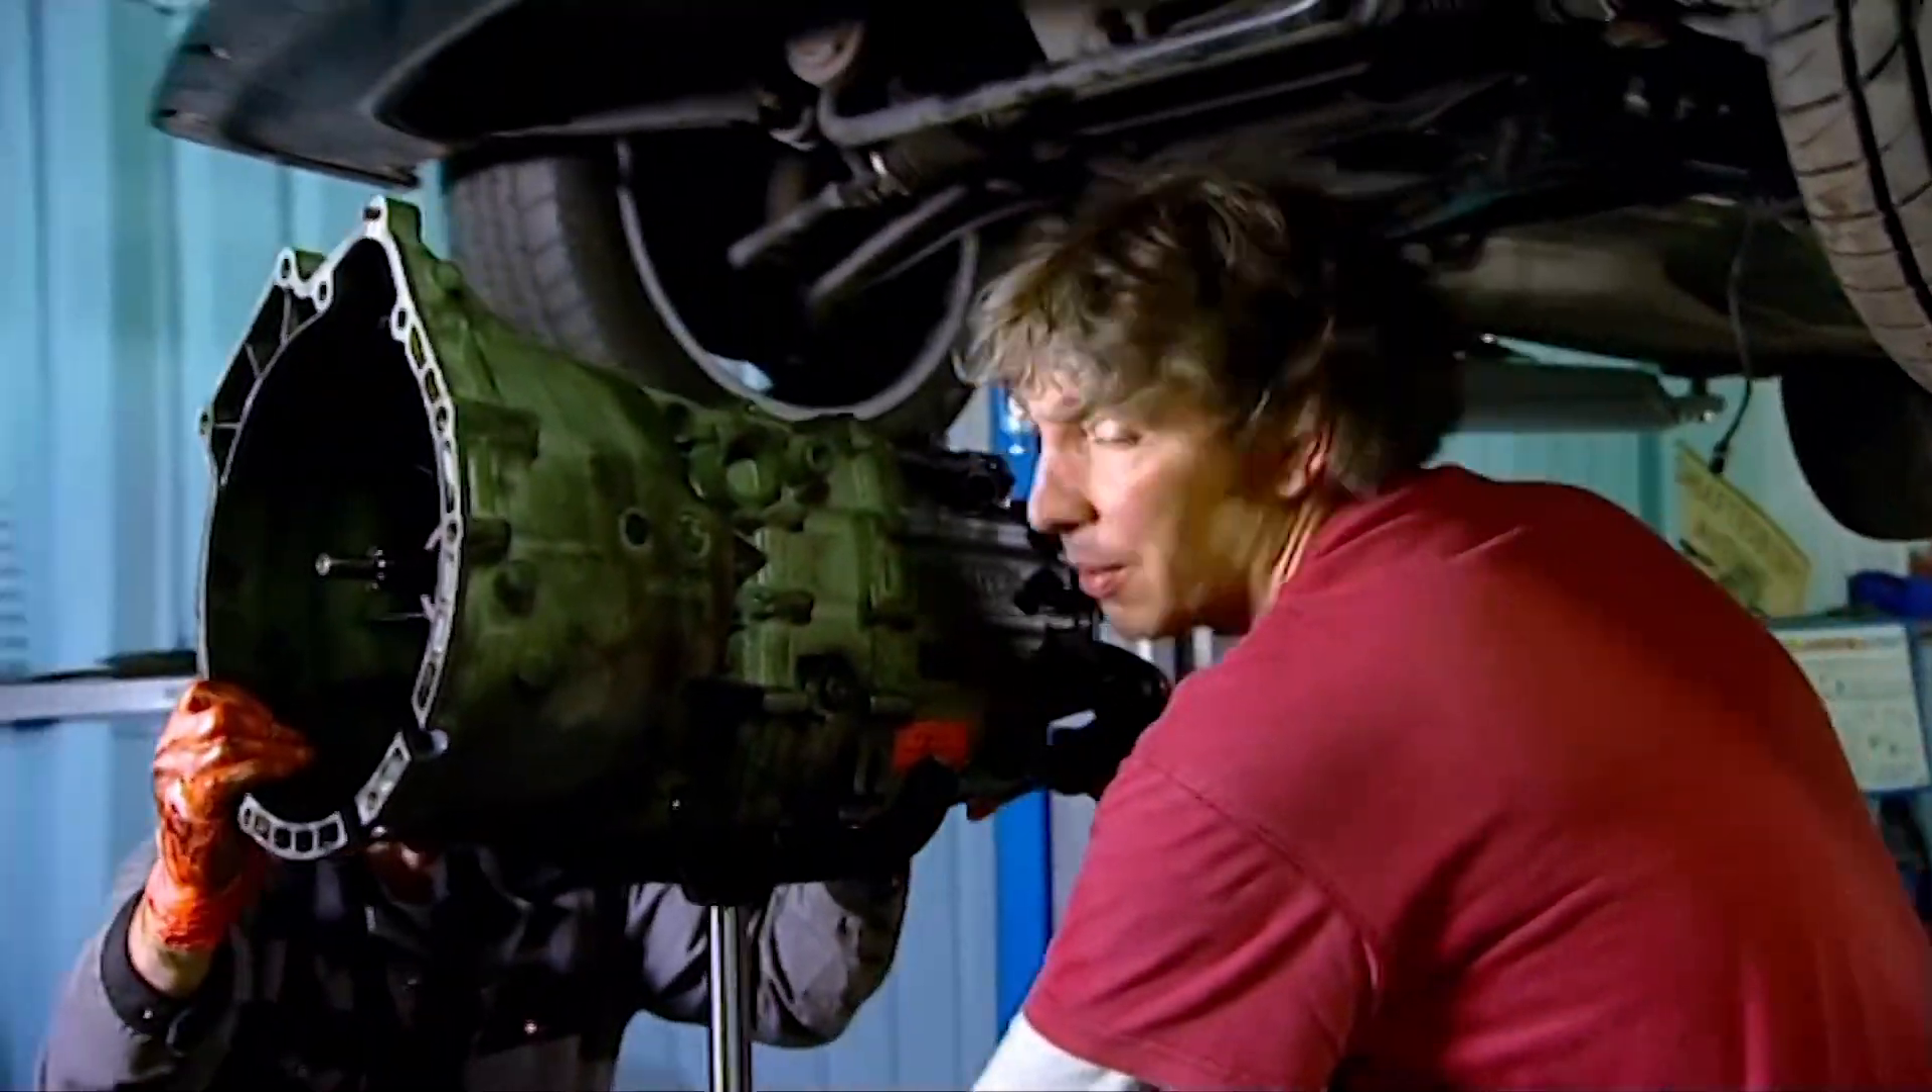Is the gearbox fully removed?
Yes.